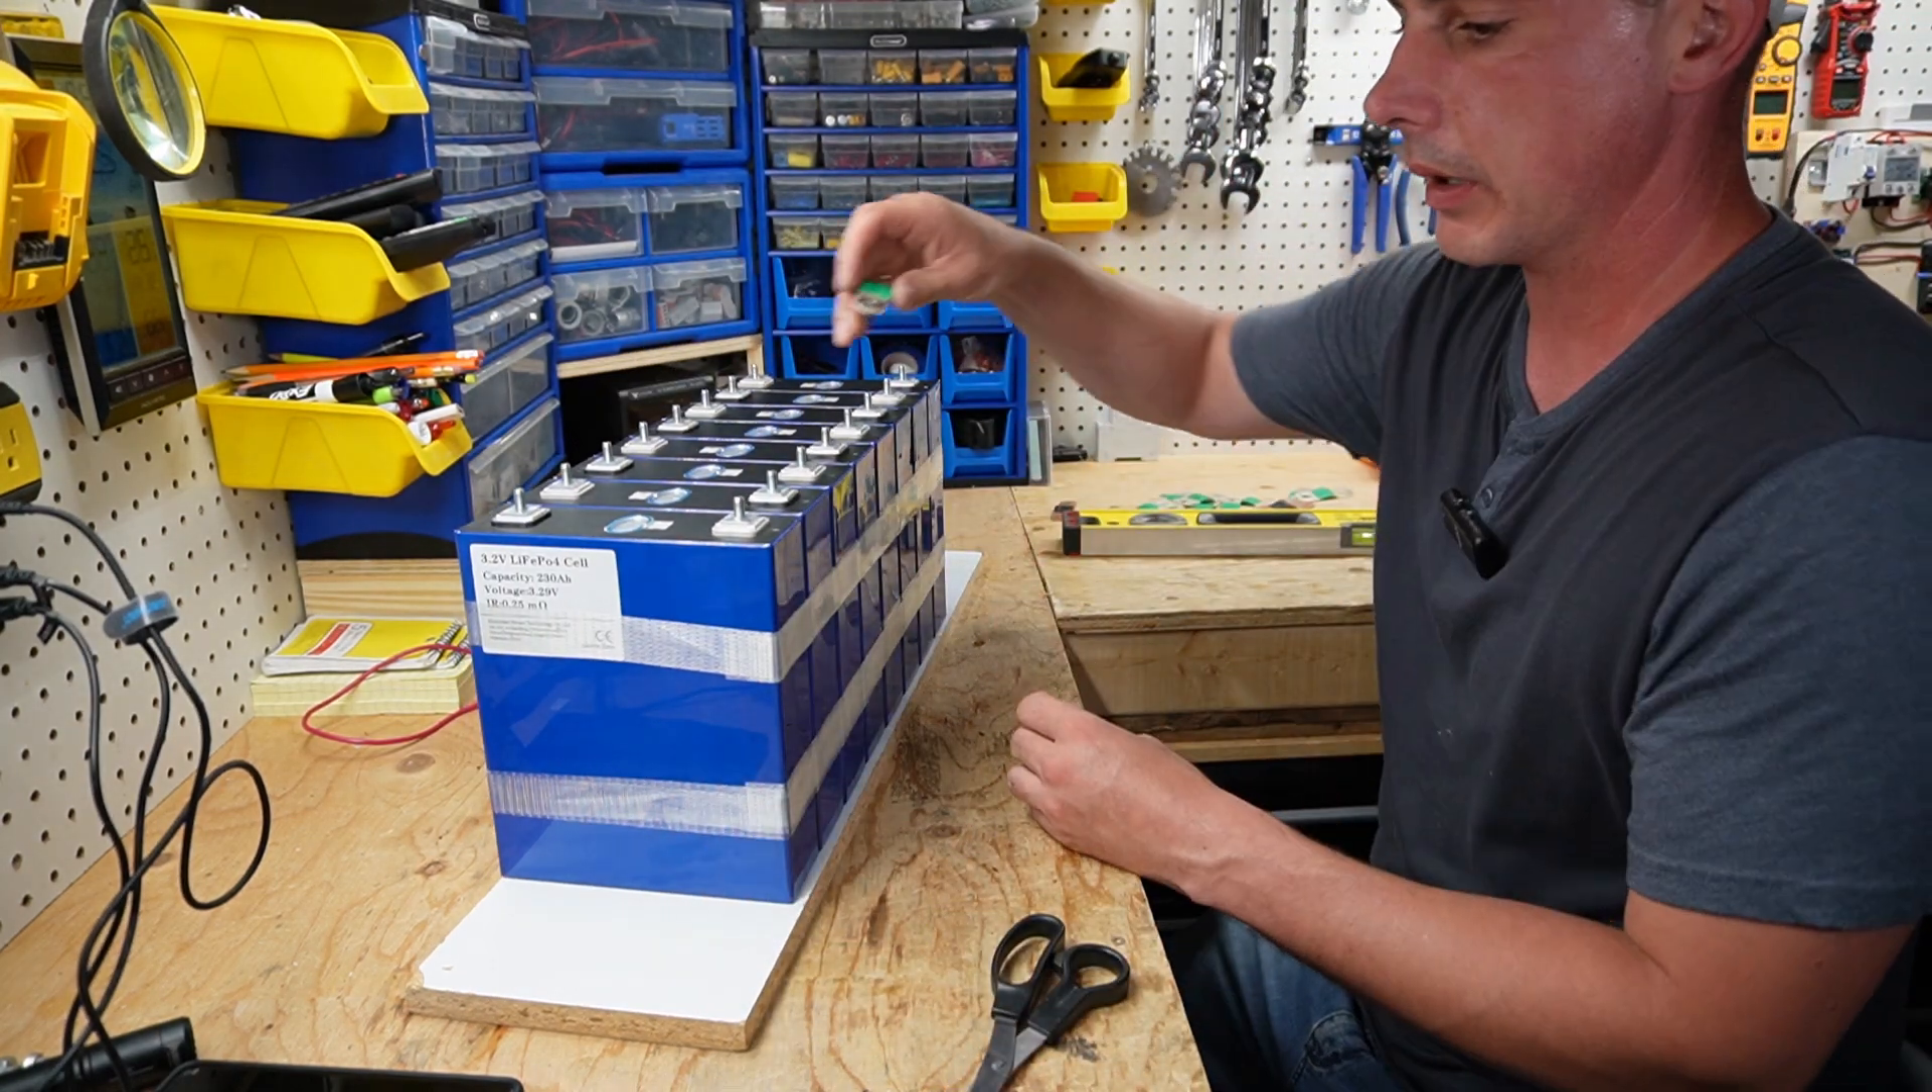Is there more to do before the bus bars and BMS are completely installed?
Yes.